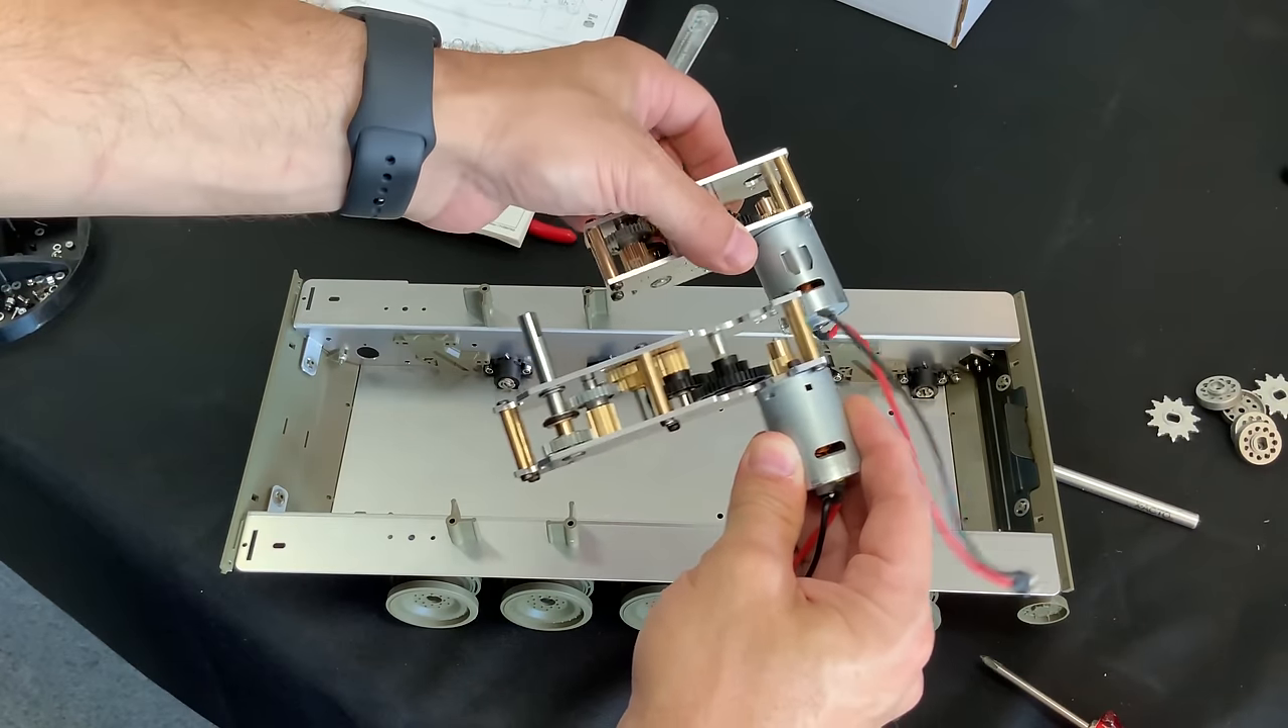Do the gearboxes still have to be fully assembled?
No.